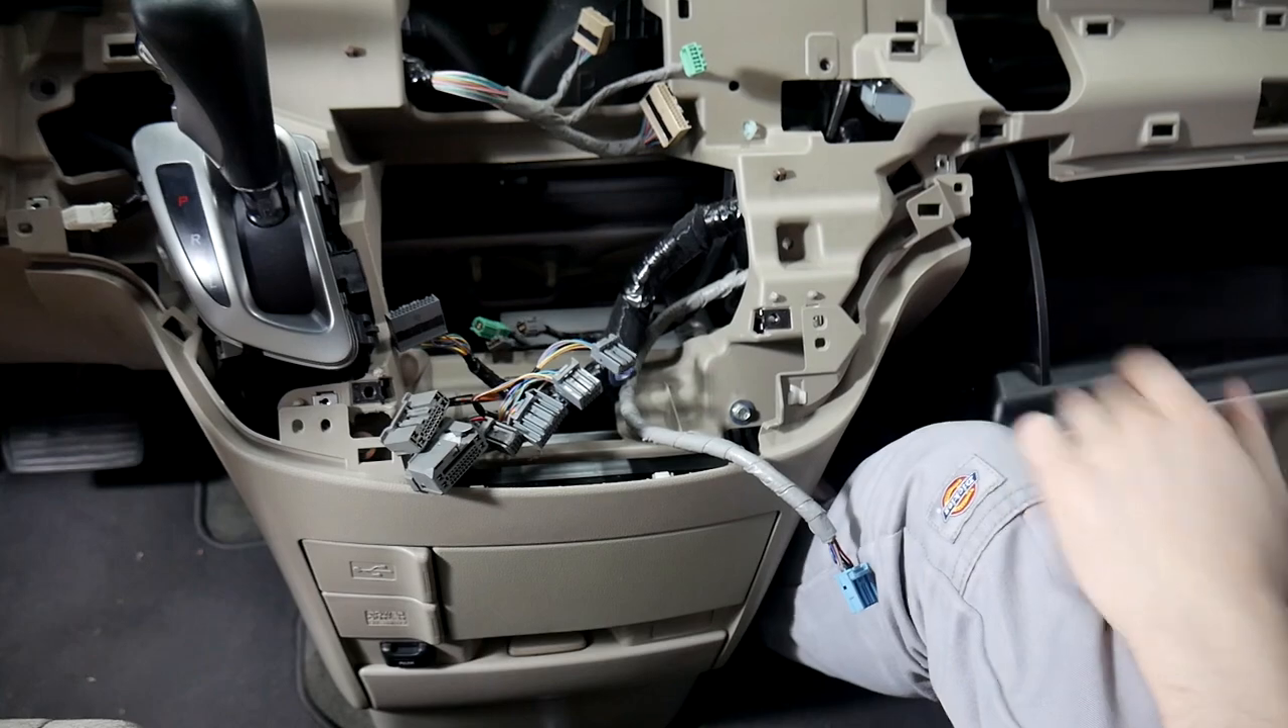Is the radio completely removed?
Yes.